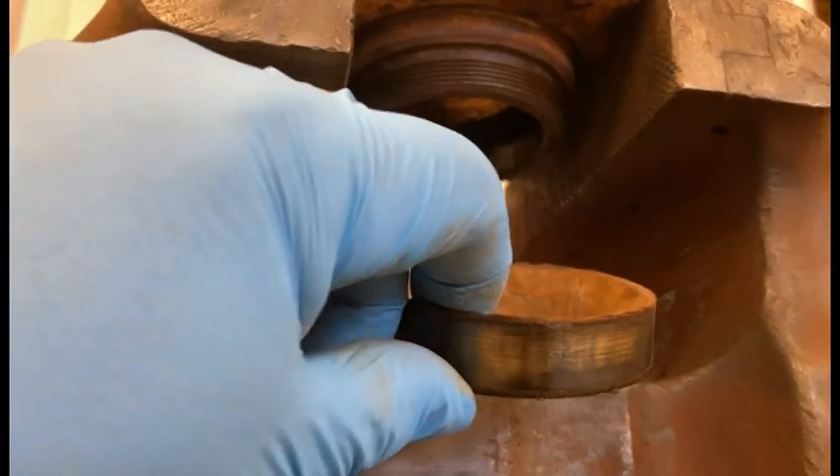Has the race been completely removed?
Yes.